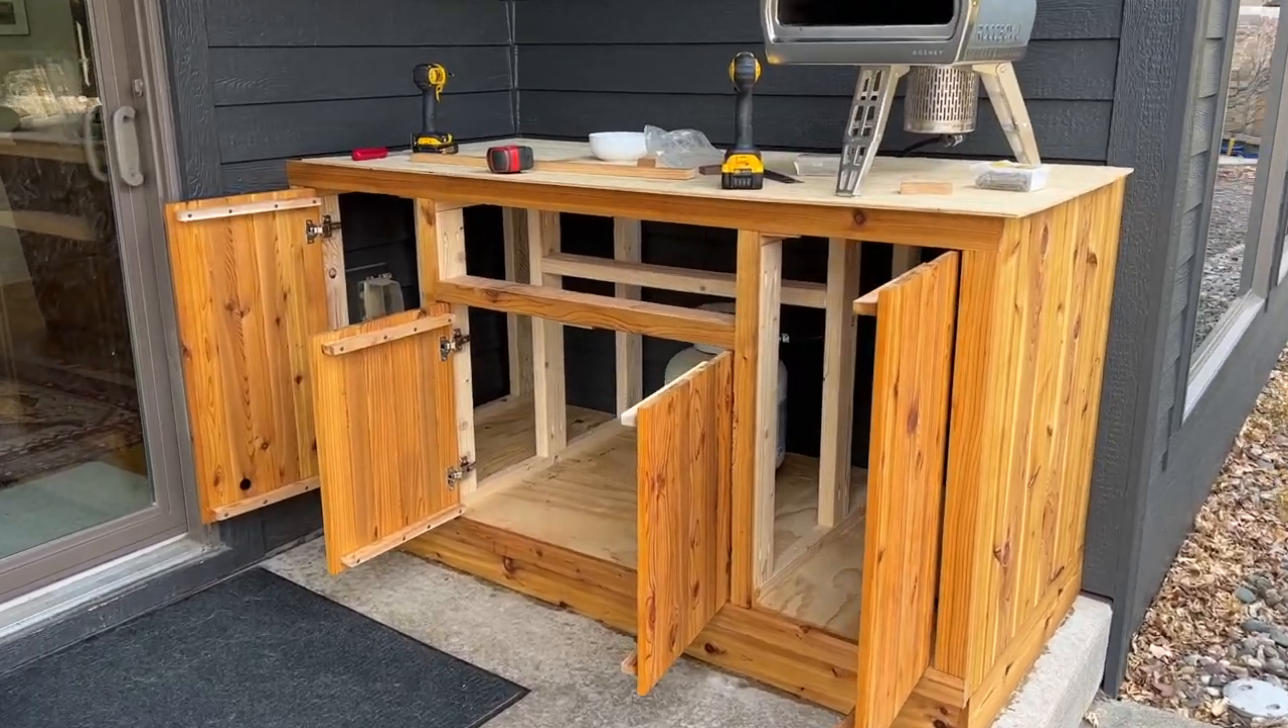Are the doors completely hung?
Yes.